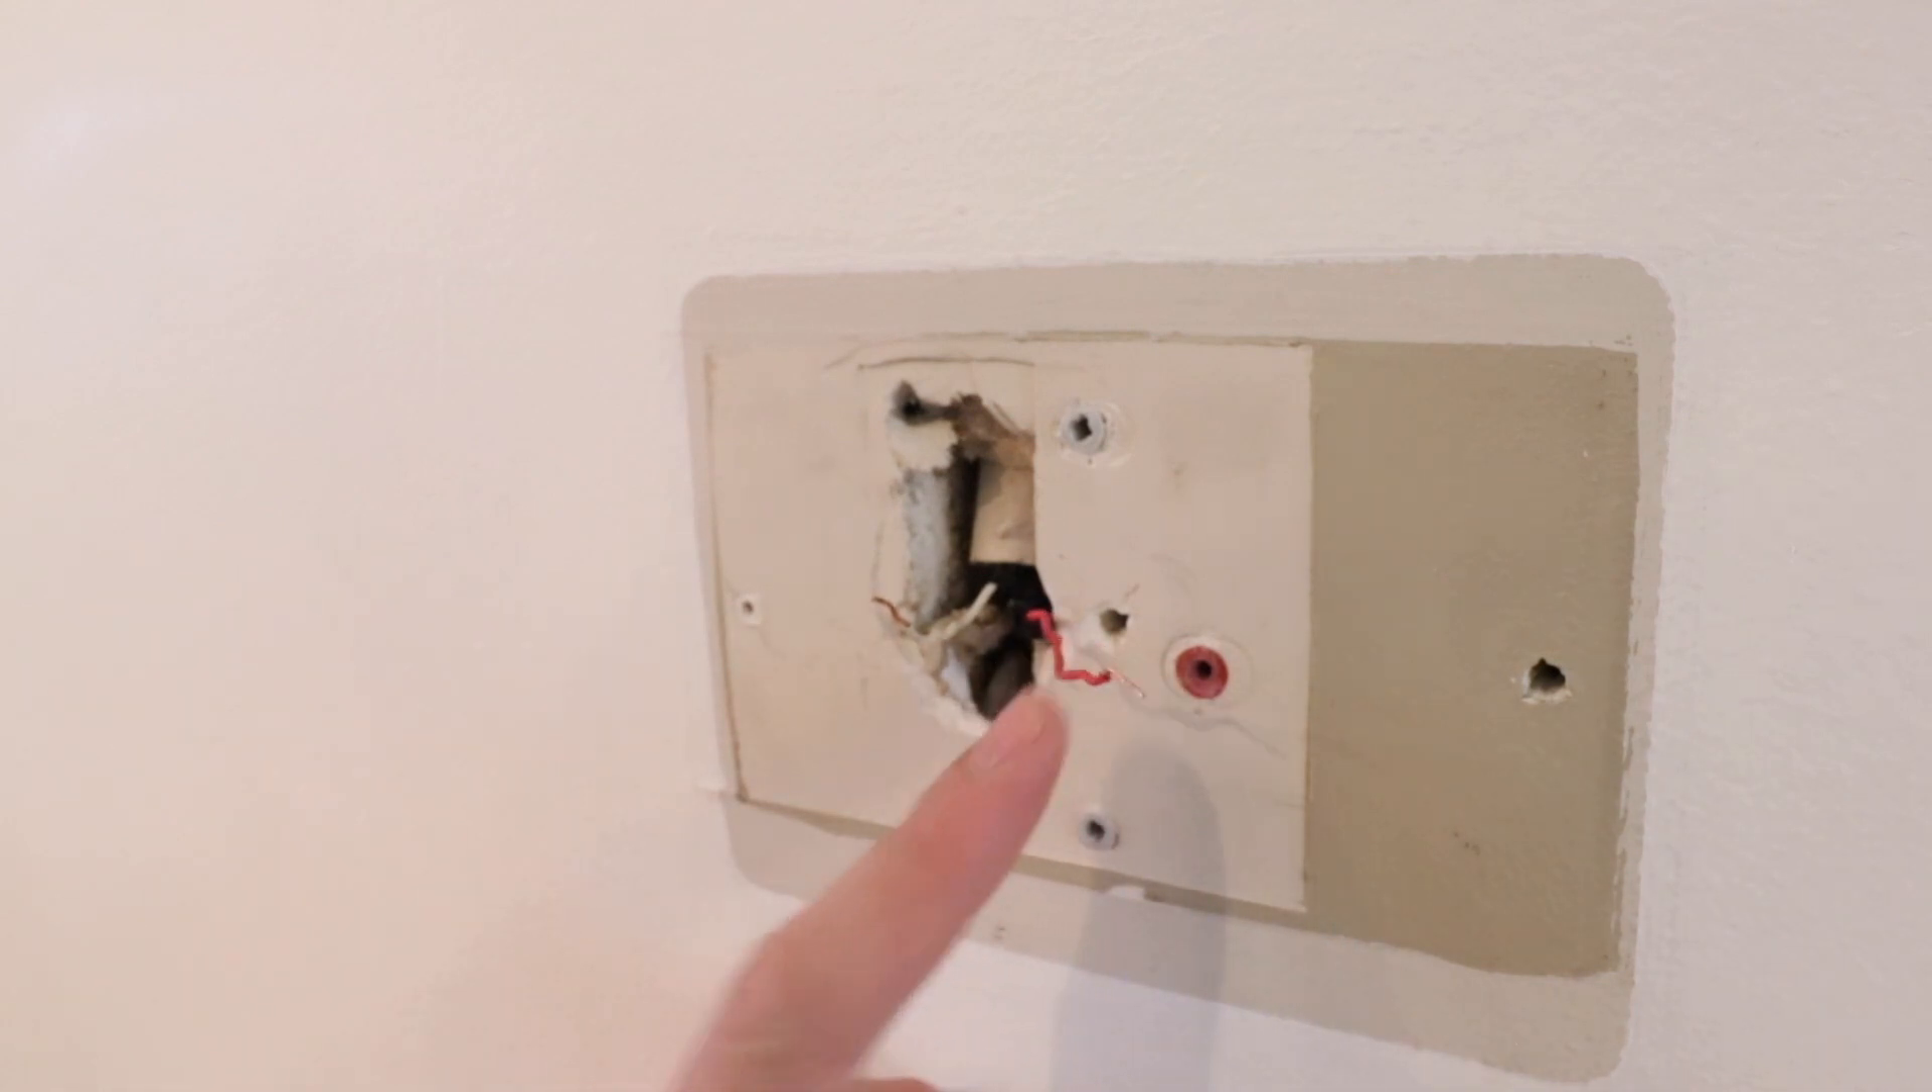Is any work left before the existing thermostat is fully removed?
No.